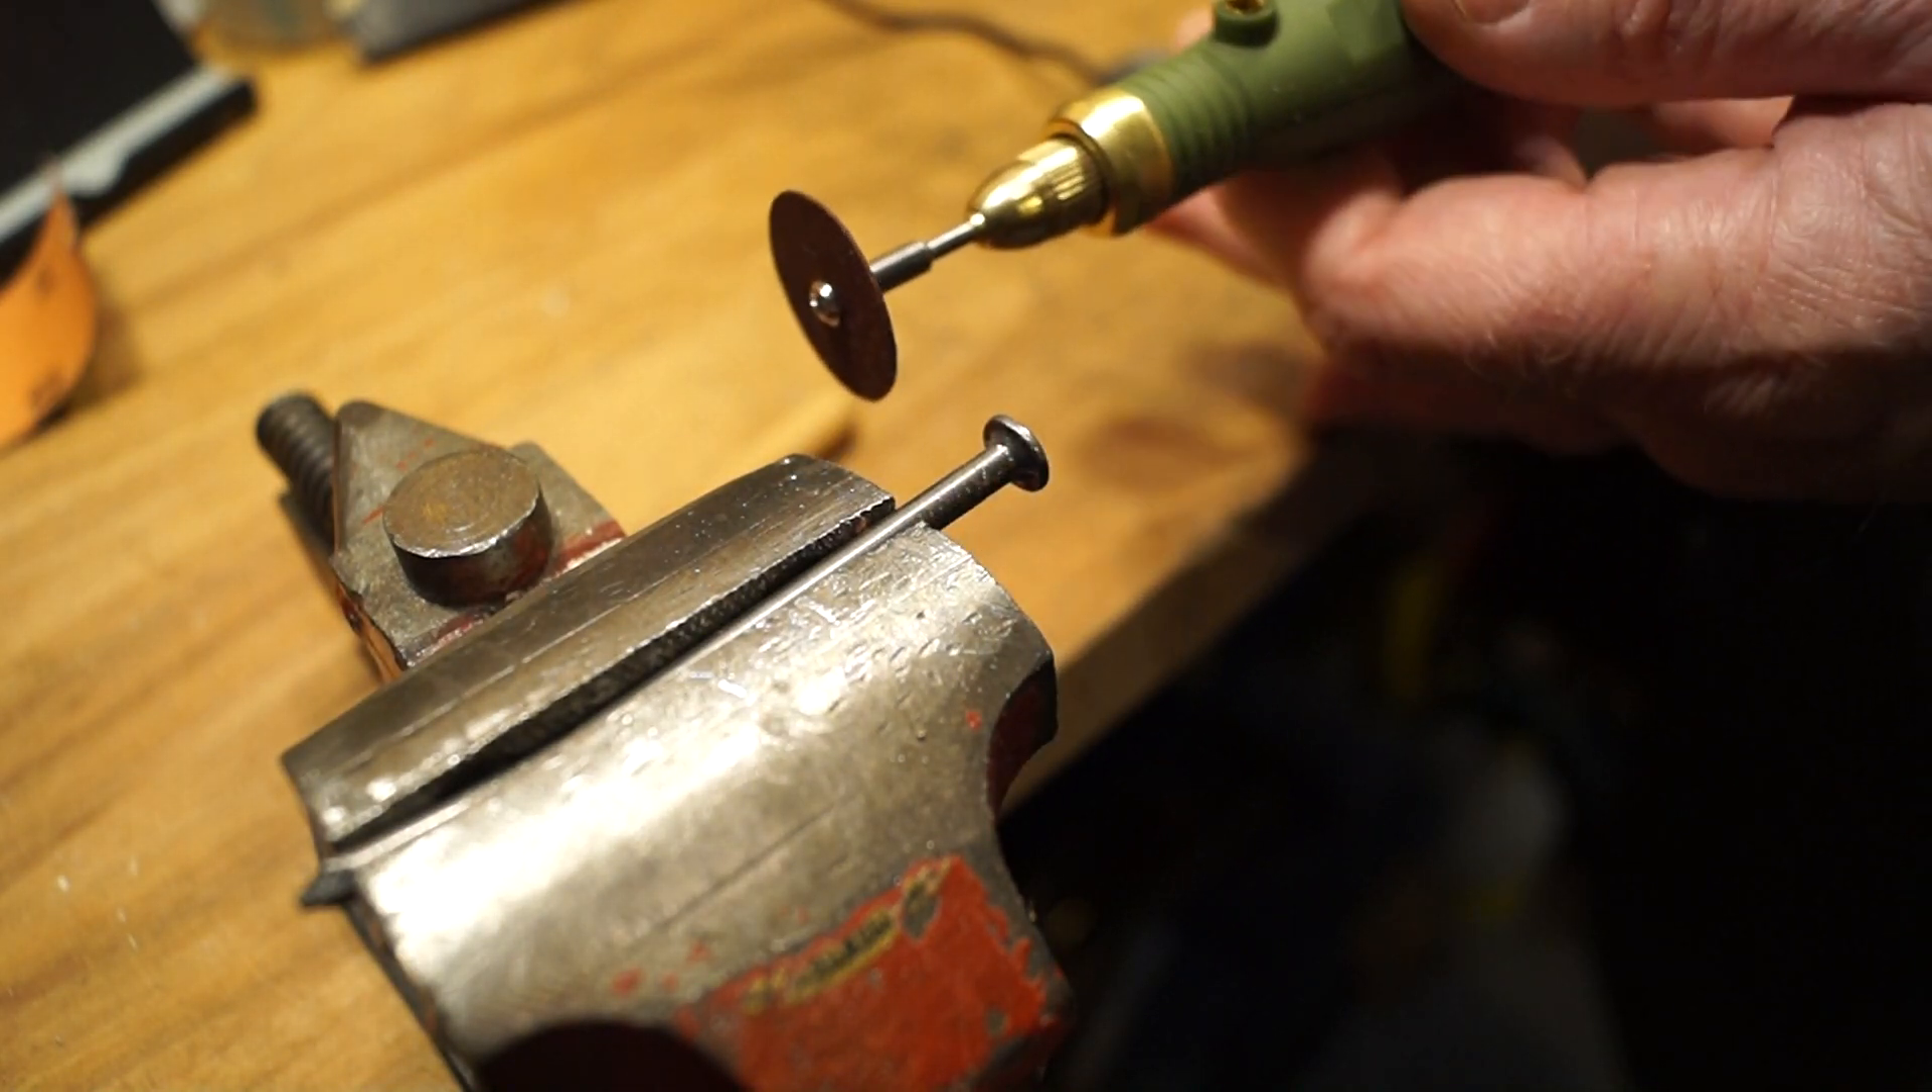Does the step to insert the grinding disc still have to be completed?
No.